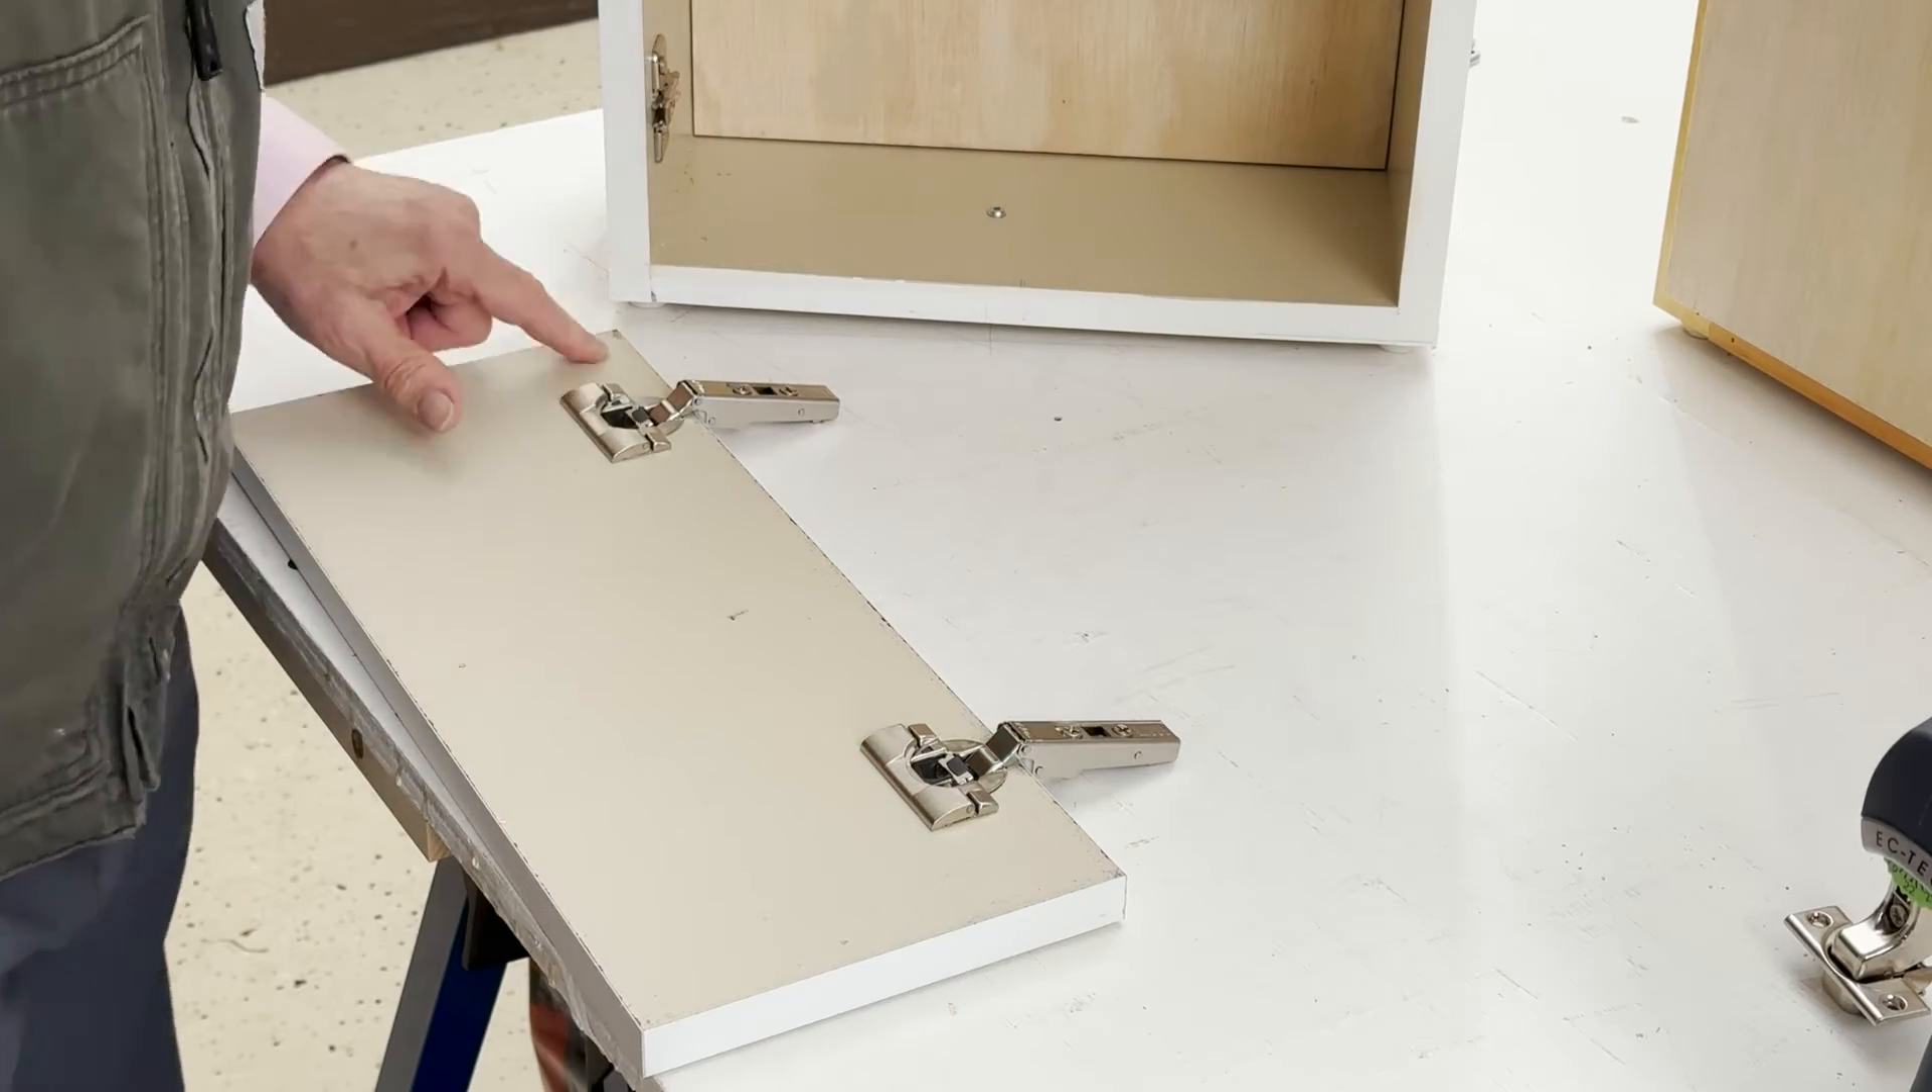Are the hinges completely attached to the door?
Yes.